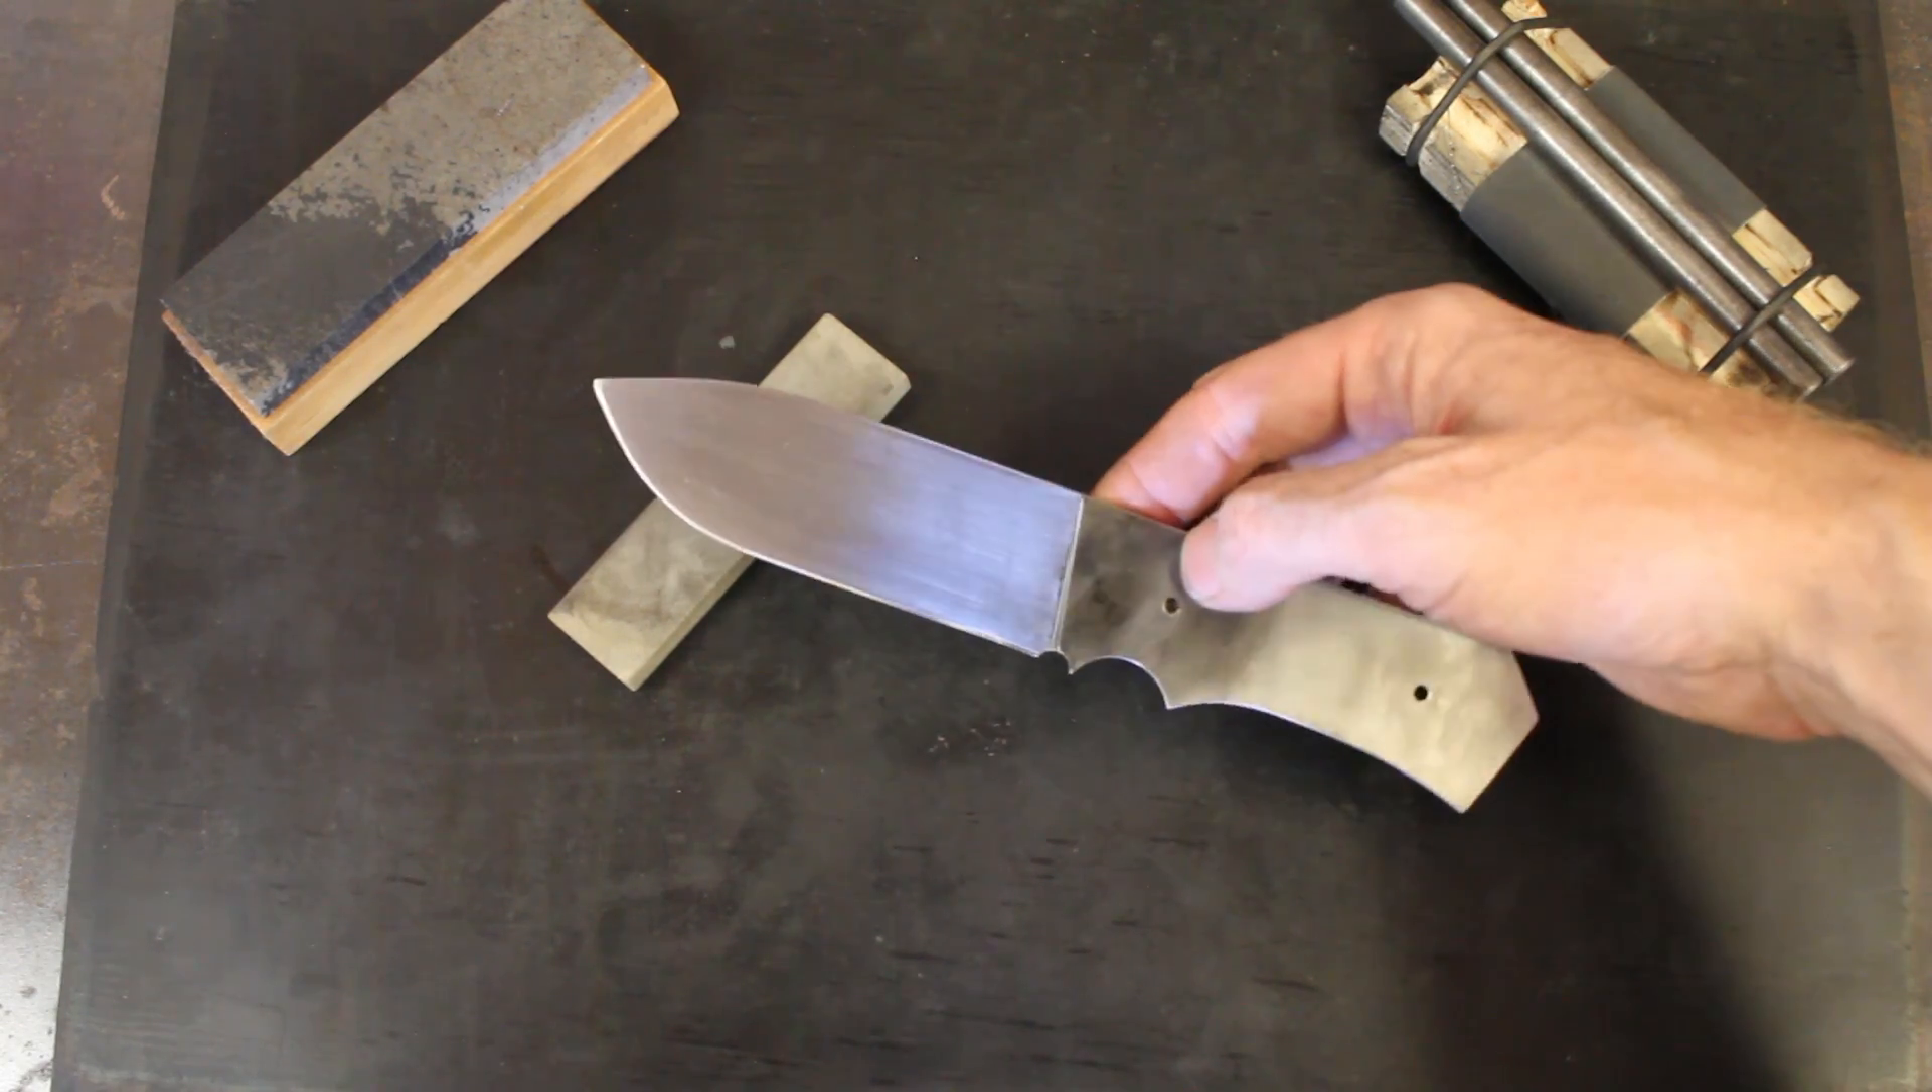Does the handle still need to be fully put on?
Yes.